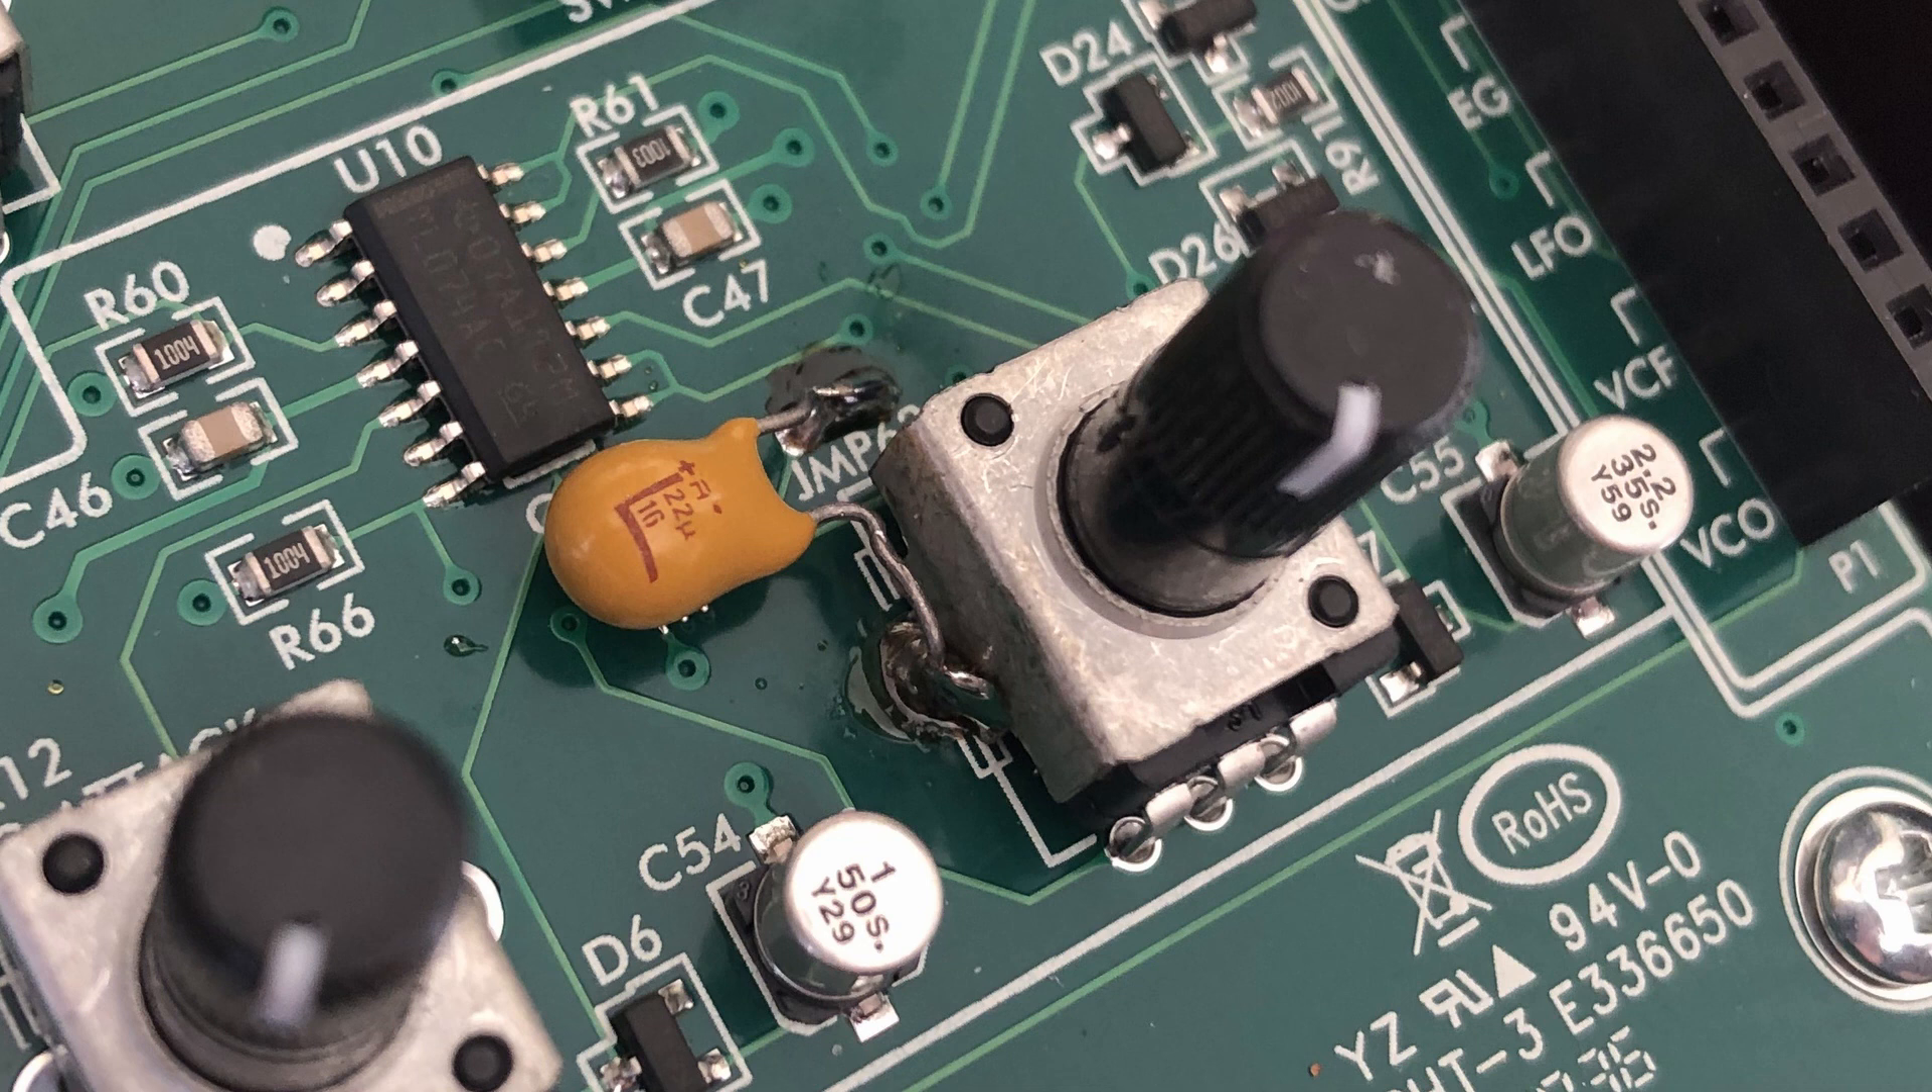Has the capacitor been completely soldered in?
Yes.